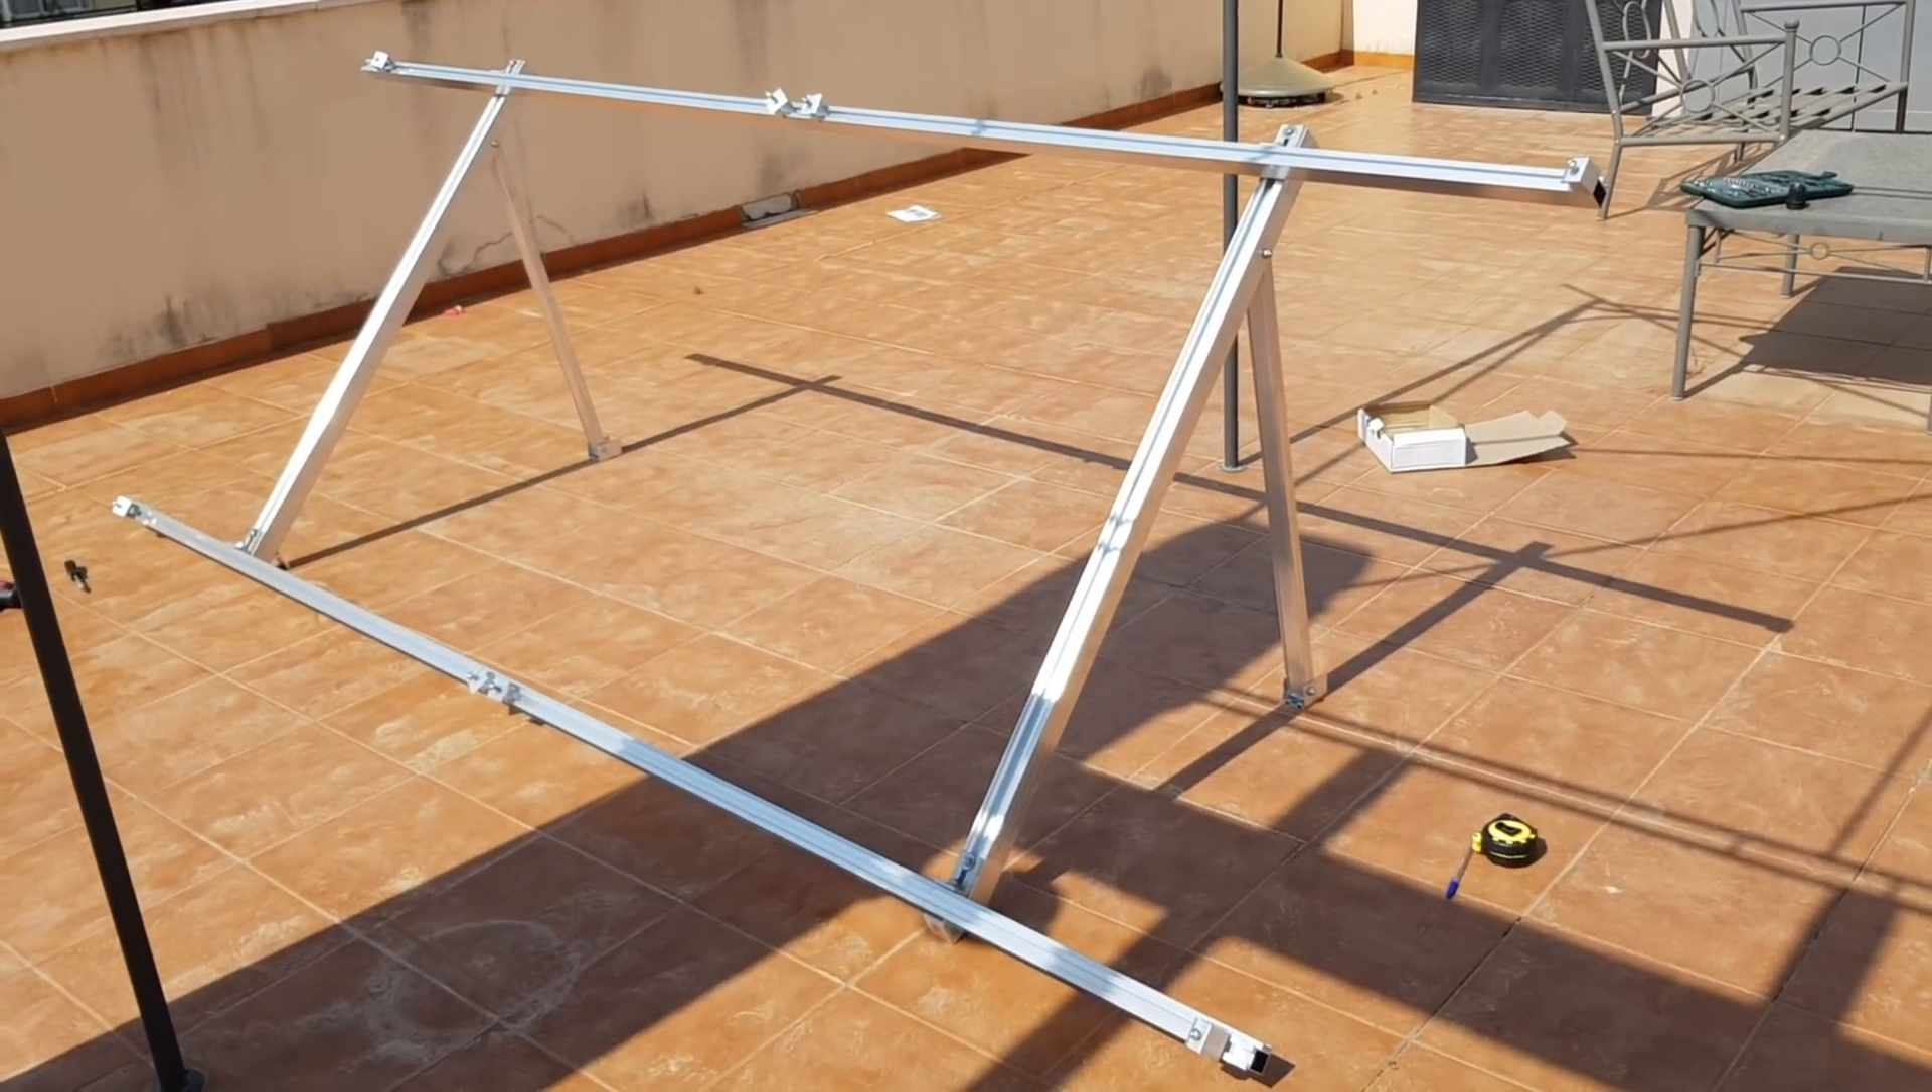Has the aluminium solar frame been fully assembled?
Yes.